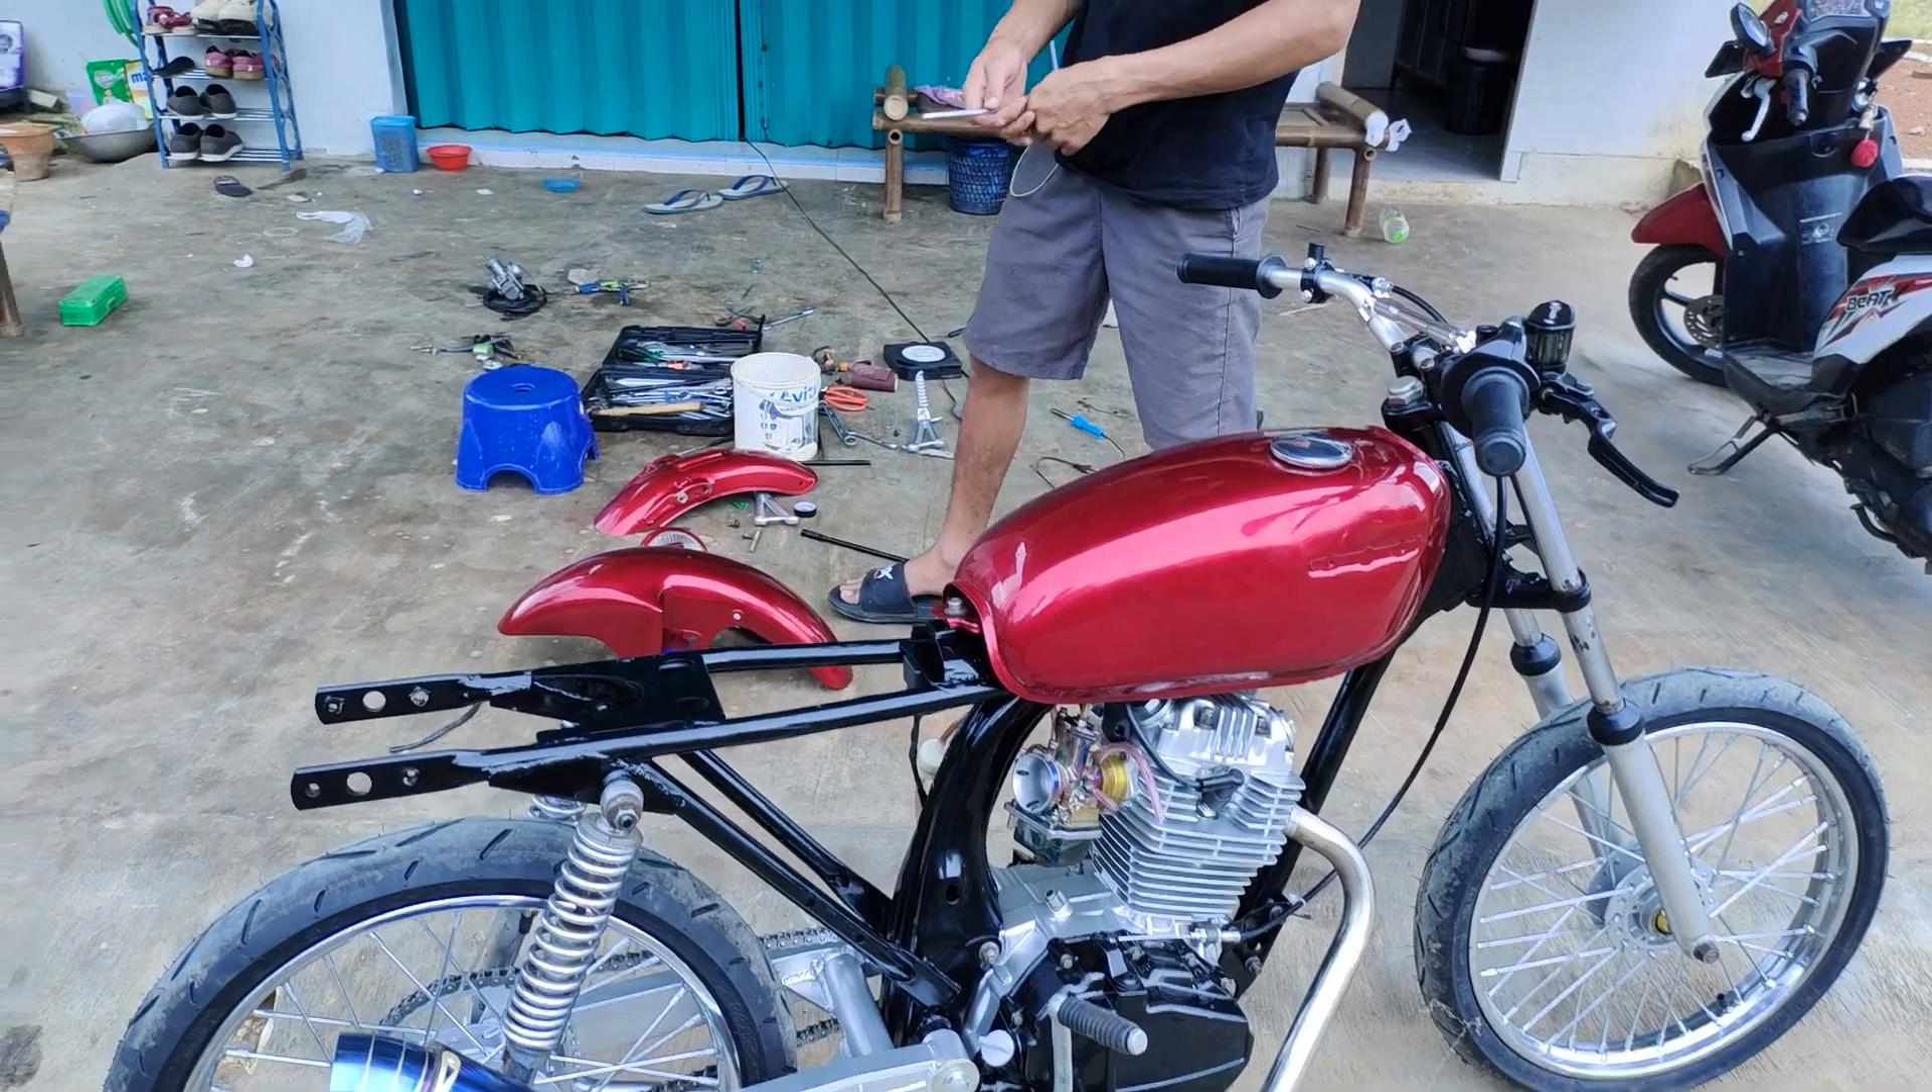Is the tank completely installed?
Yes.